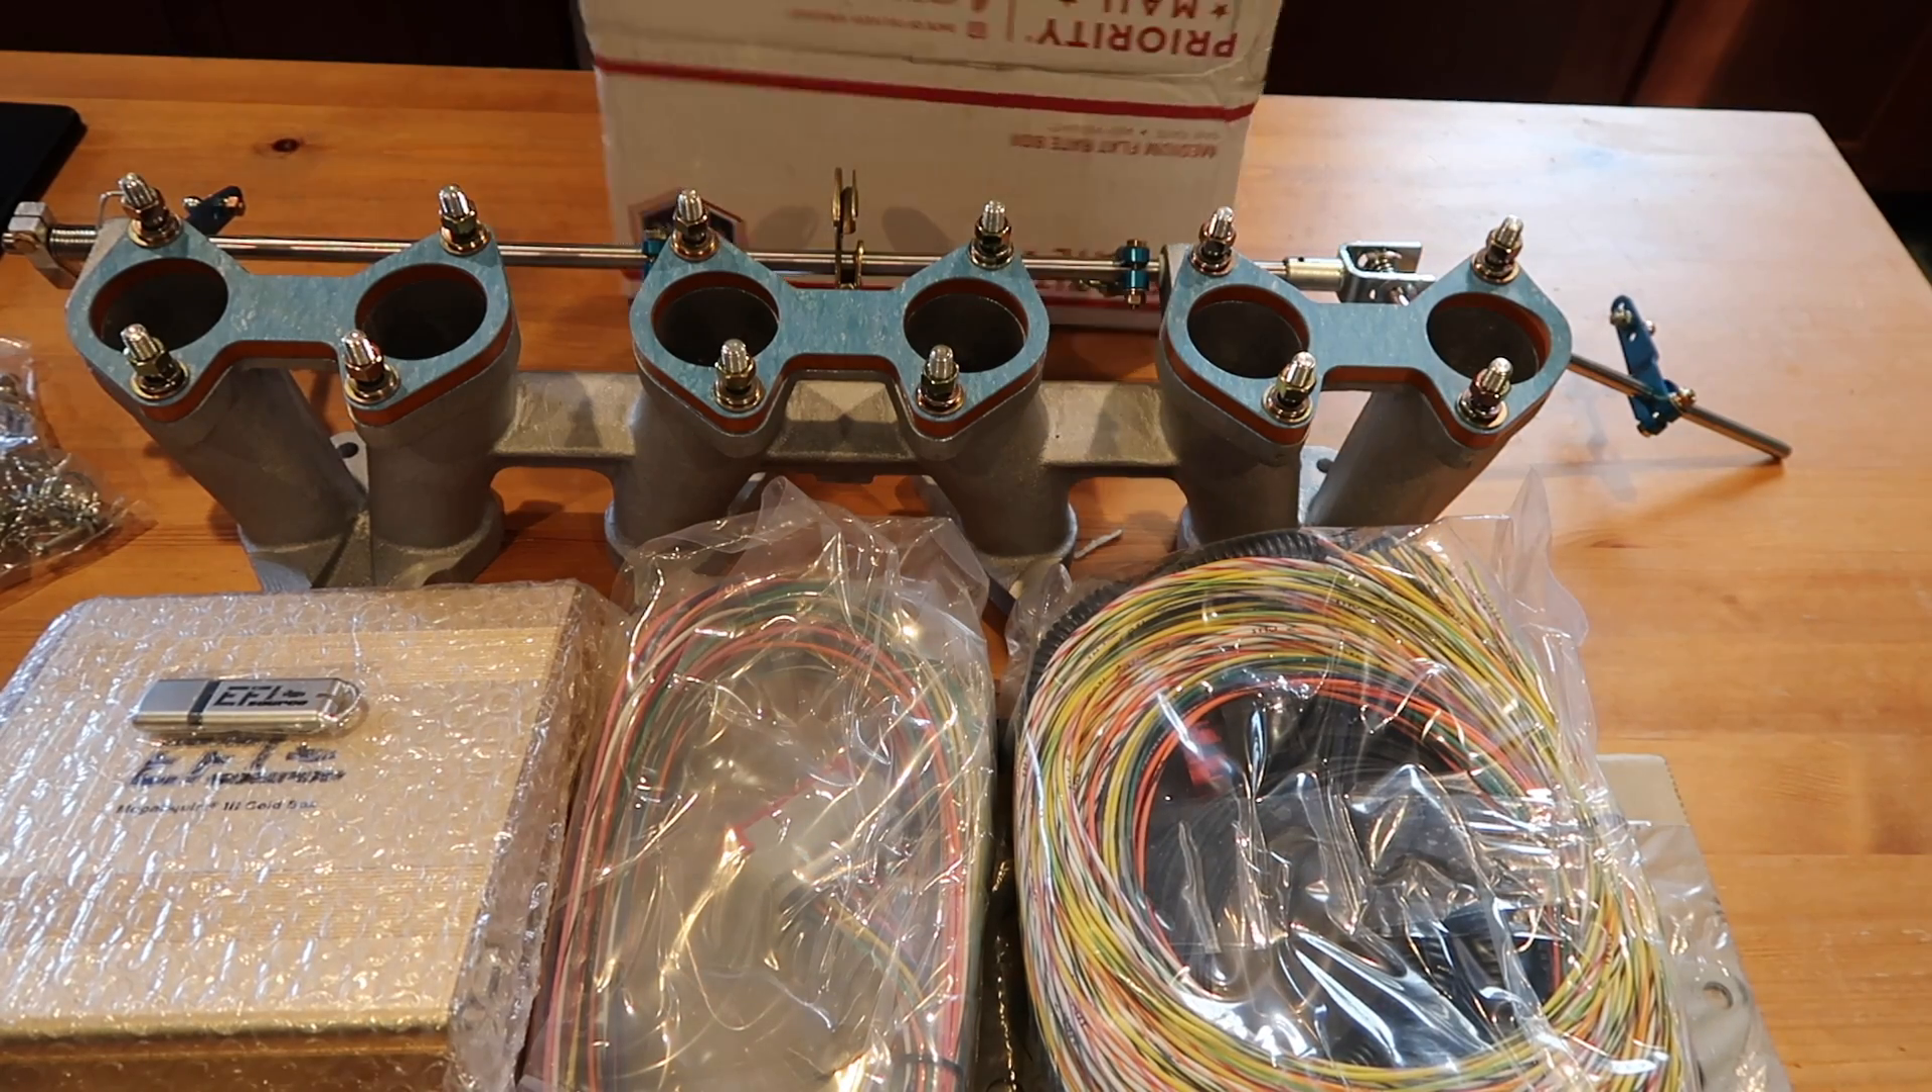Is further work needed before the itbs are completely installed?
Yes.